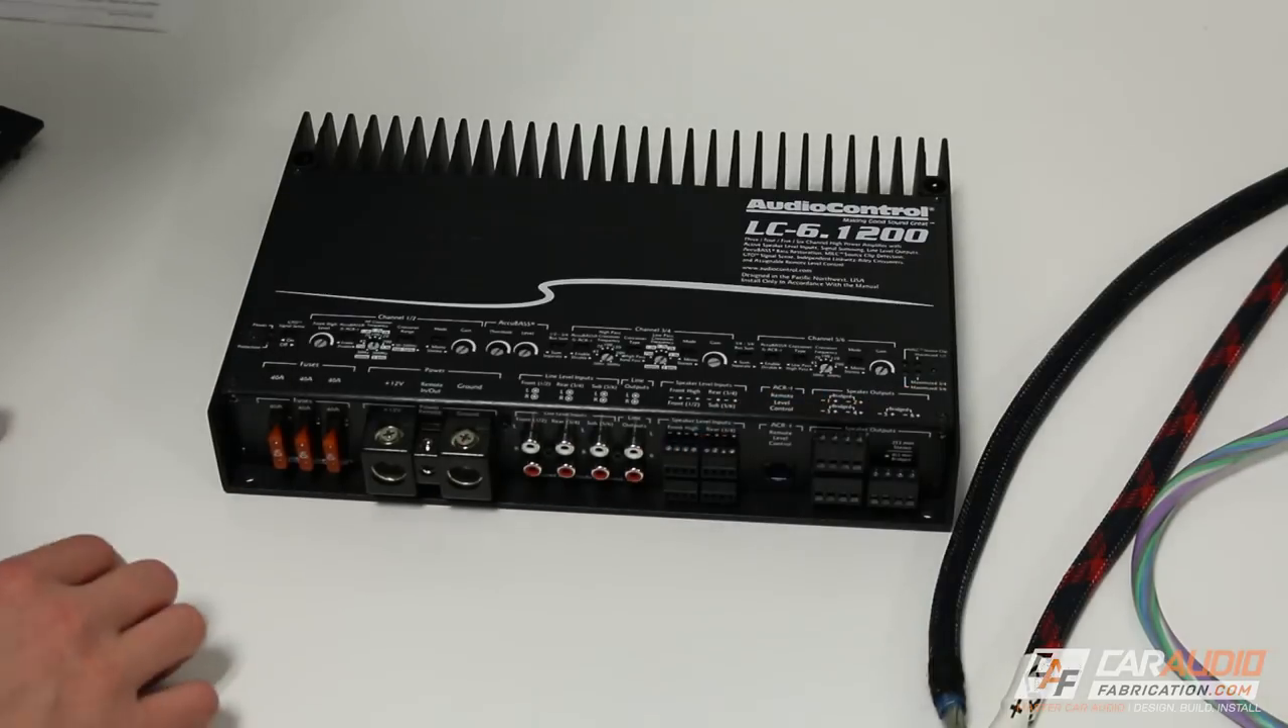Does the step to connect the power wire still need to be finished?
Yes.